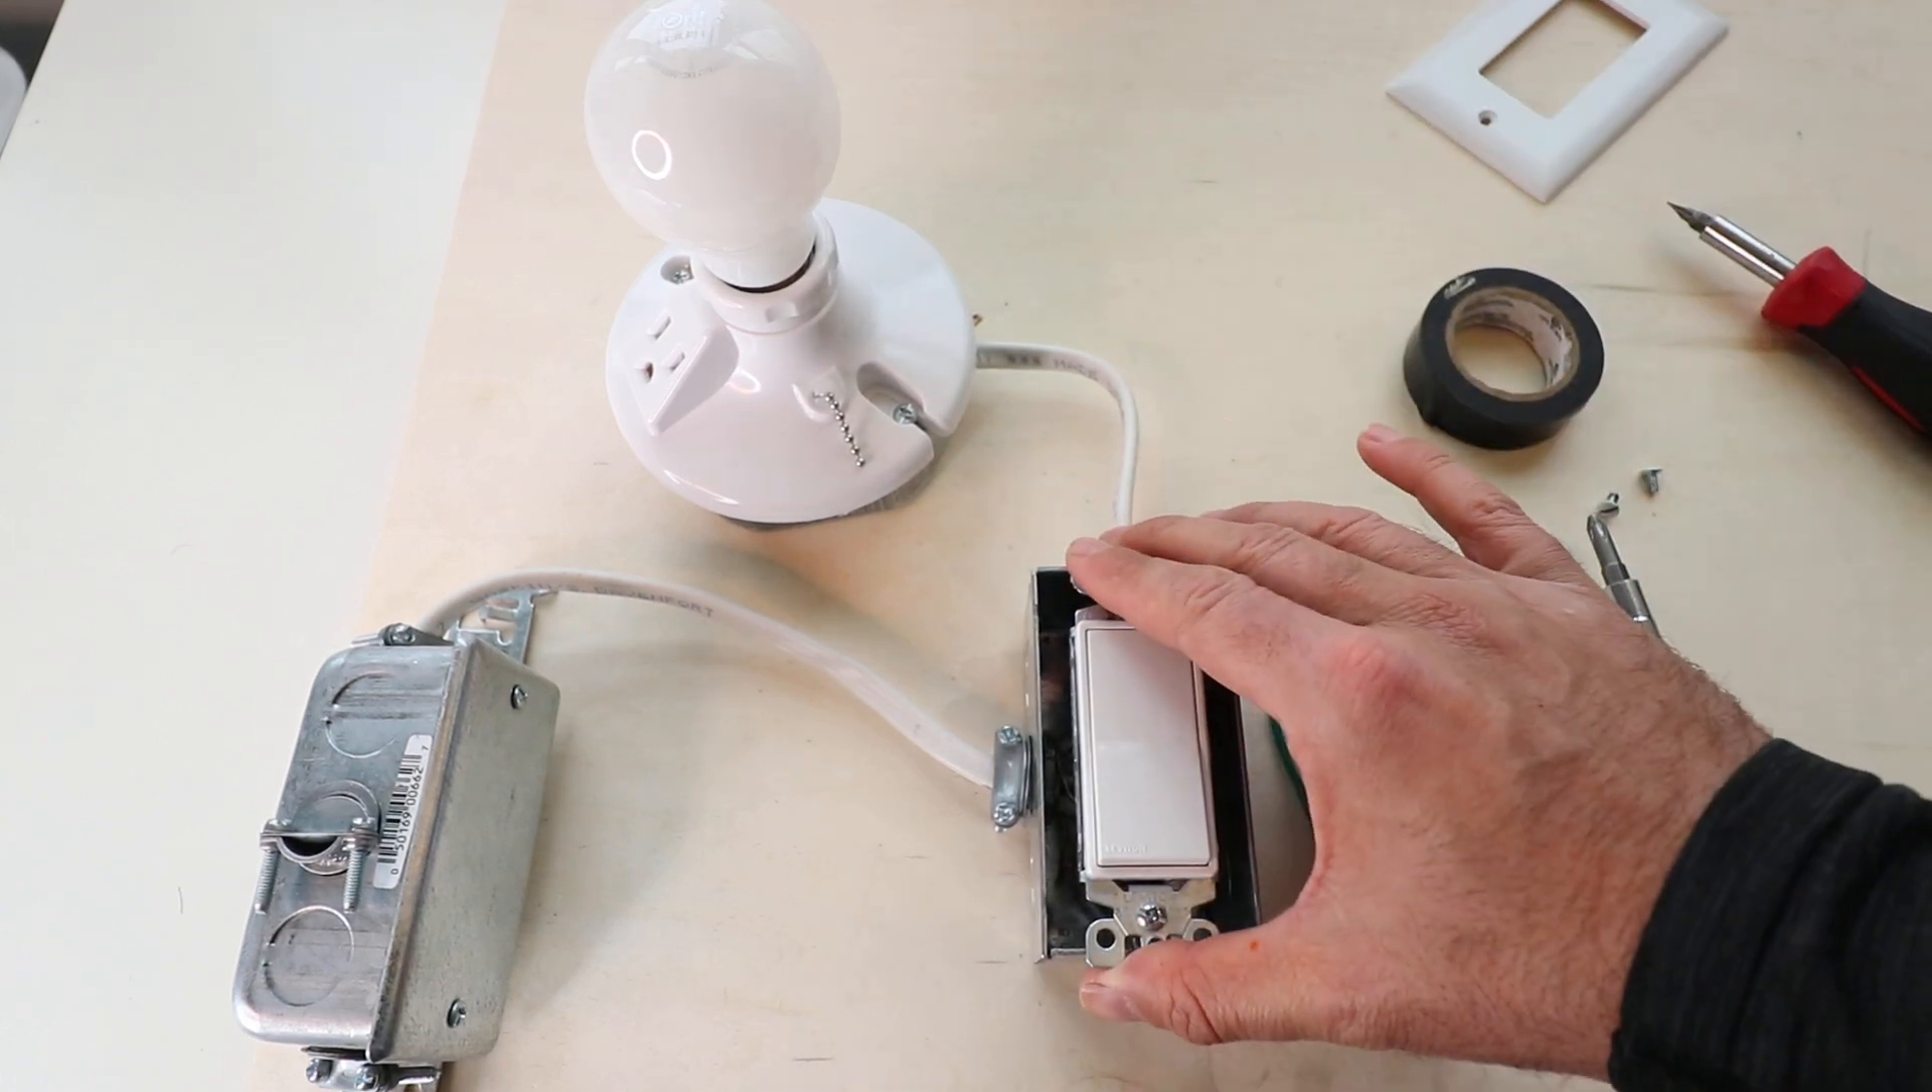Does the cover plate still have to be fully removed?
No.